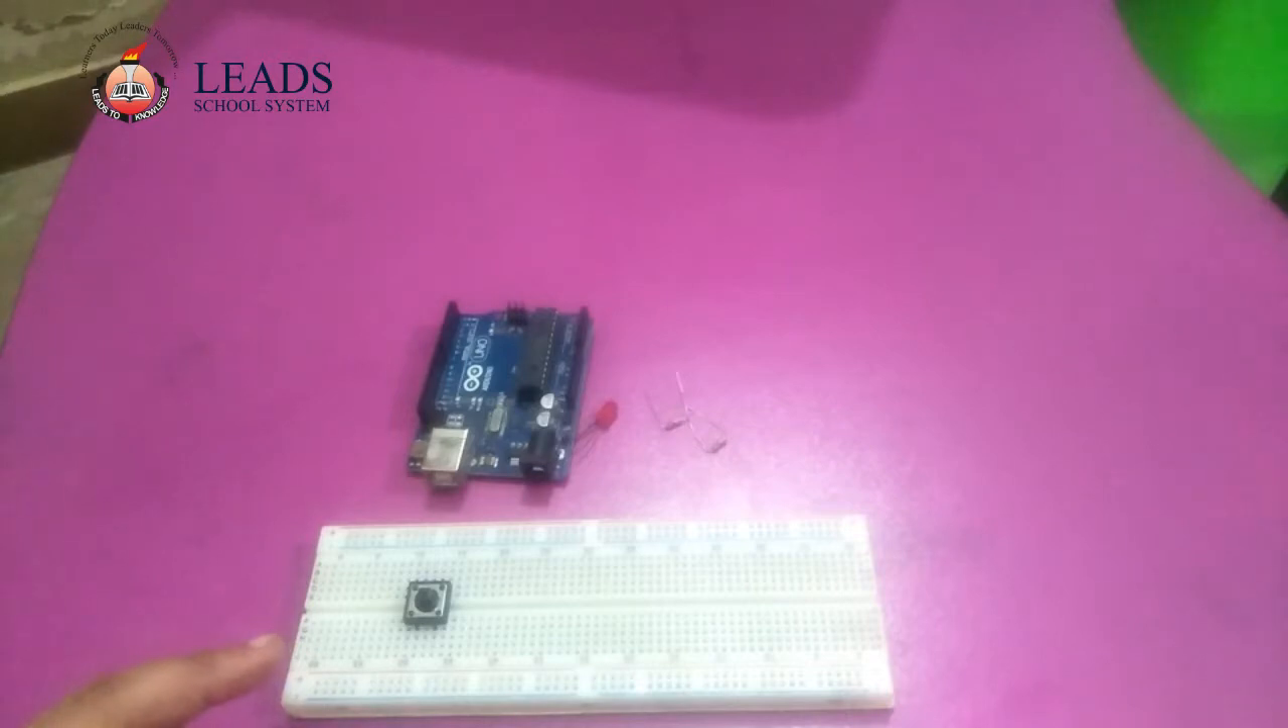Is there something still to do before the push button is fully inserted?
No.